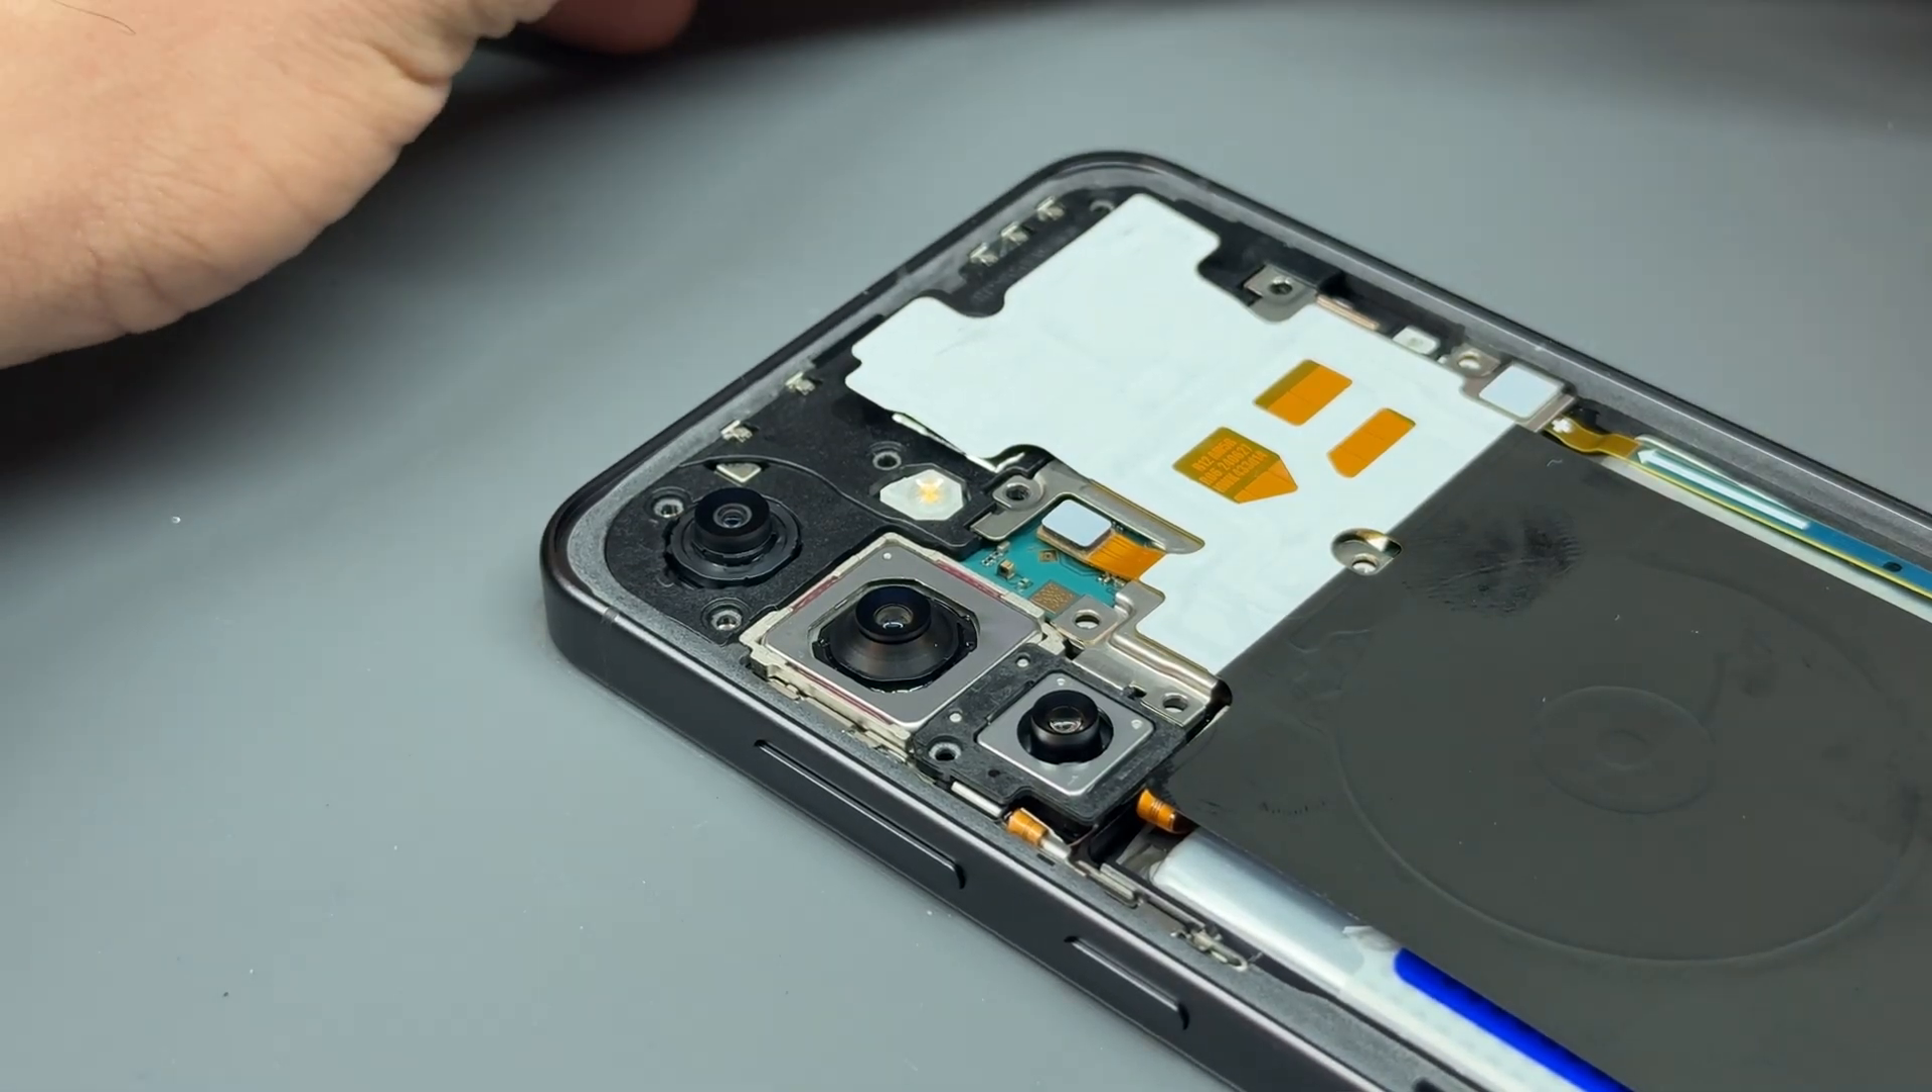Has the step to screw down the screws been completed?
No.